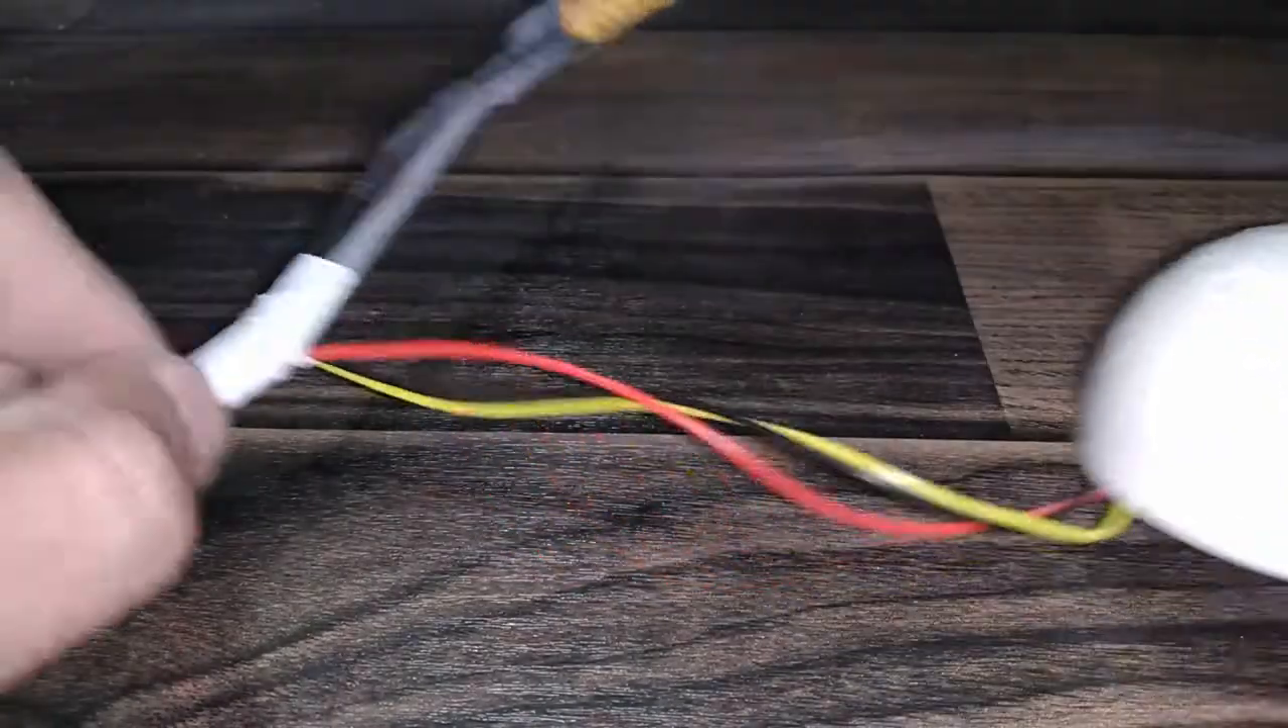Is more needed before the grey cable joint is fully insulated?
No.